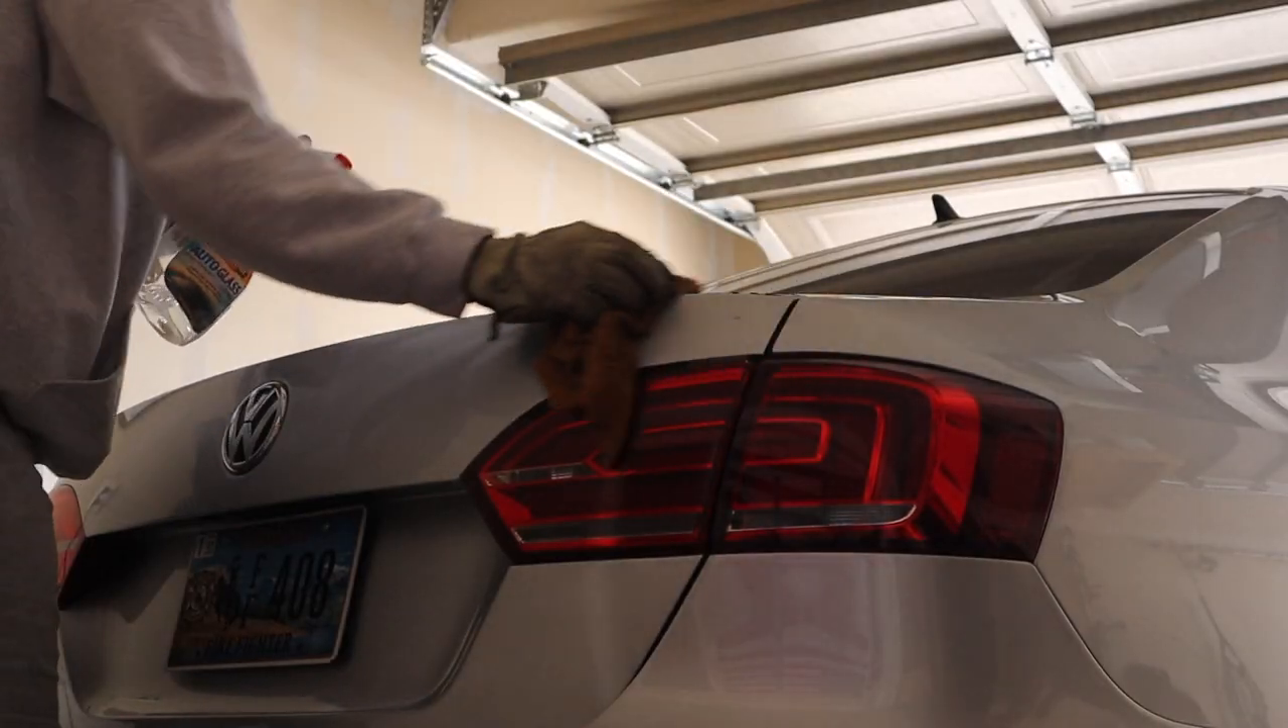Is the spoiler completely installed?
No.